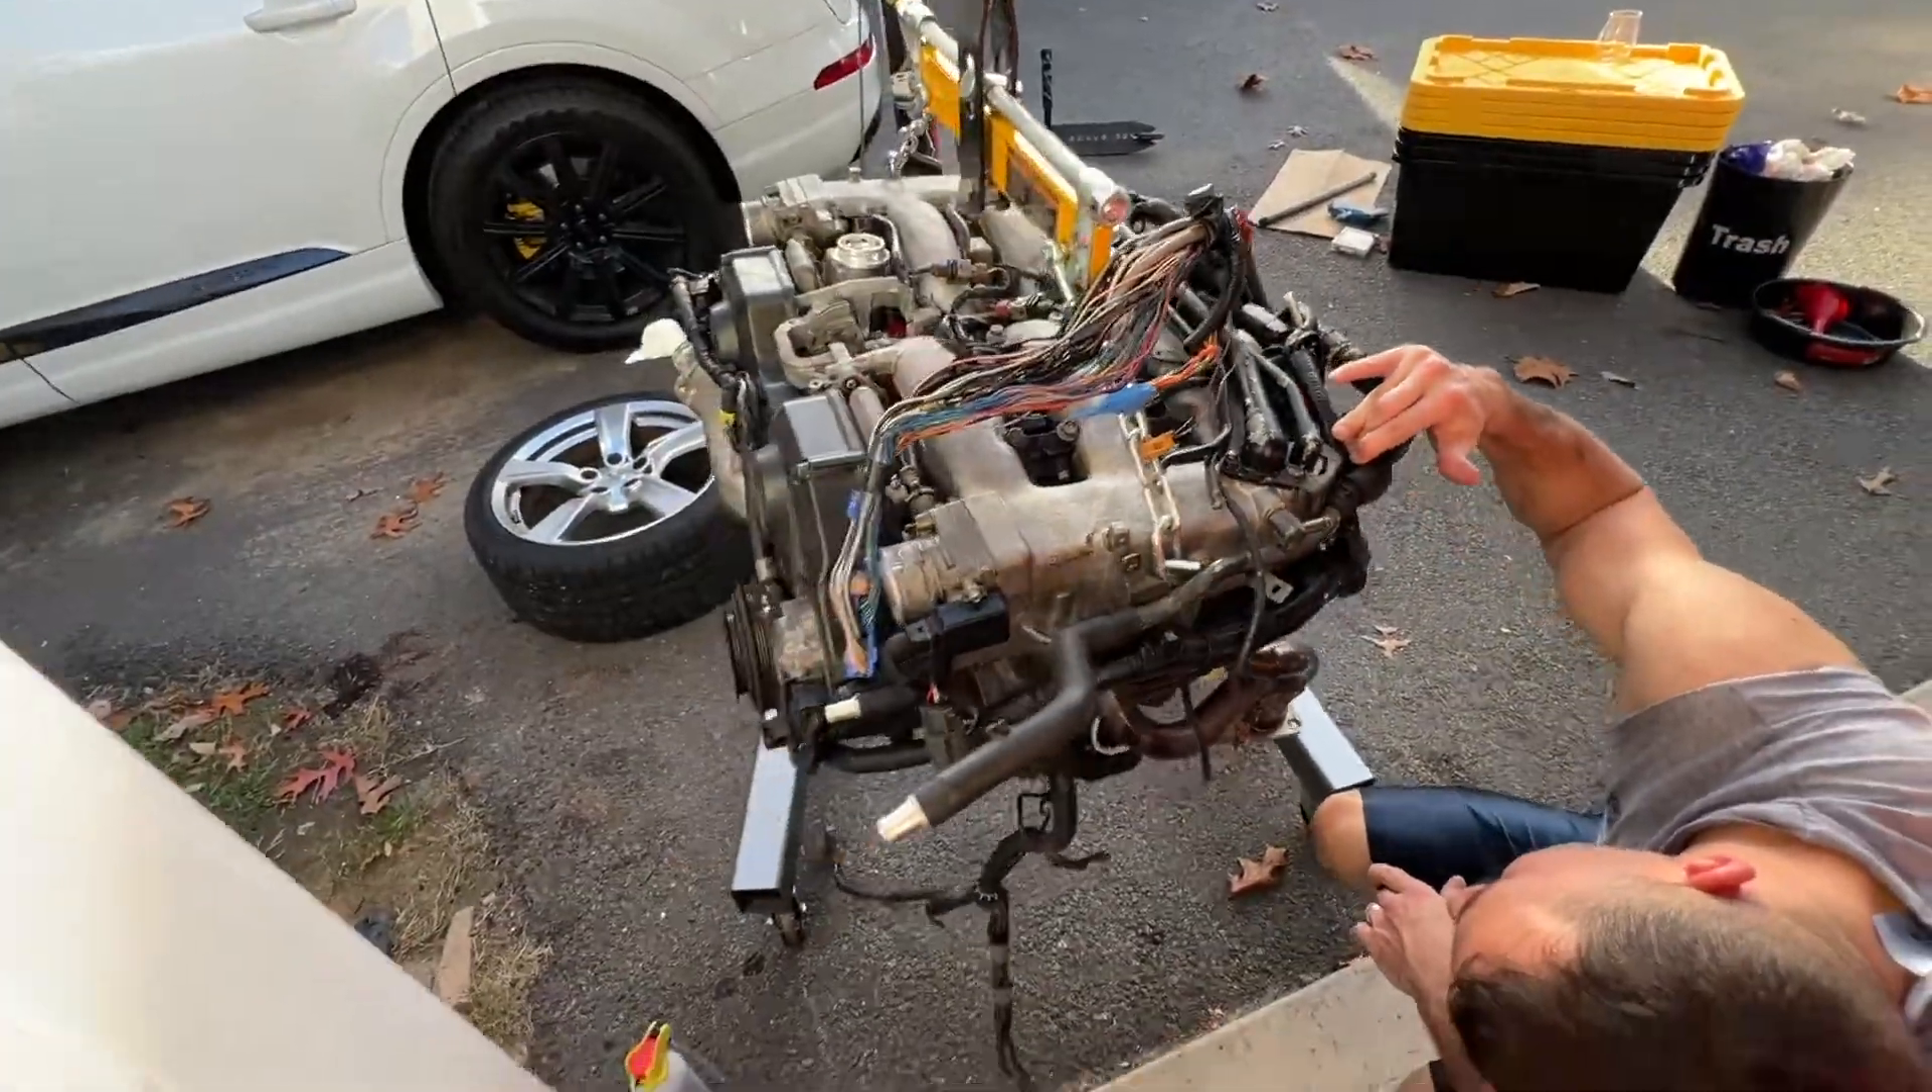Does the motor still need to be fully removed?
No.